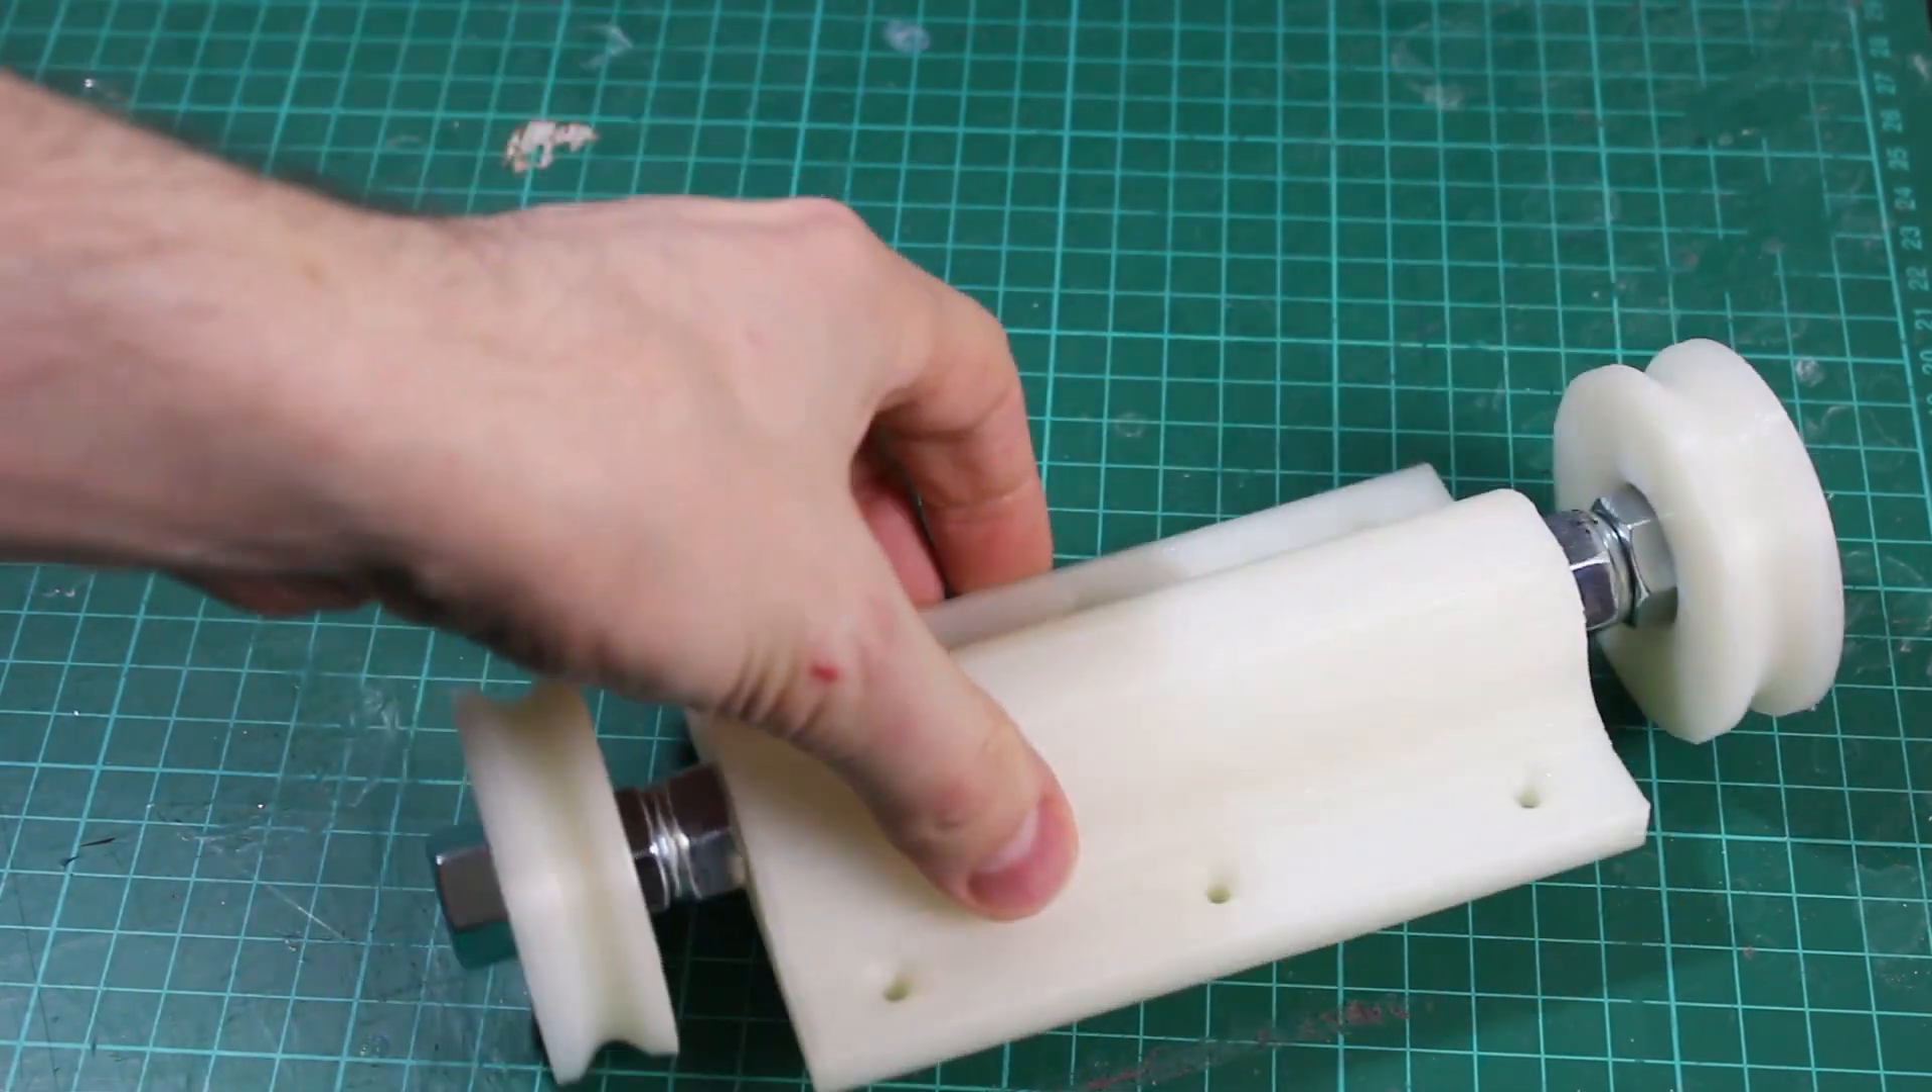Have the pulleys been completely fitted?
Yes.